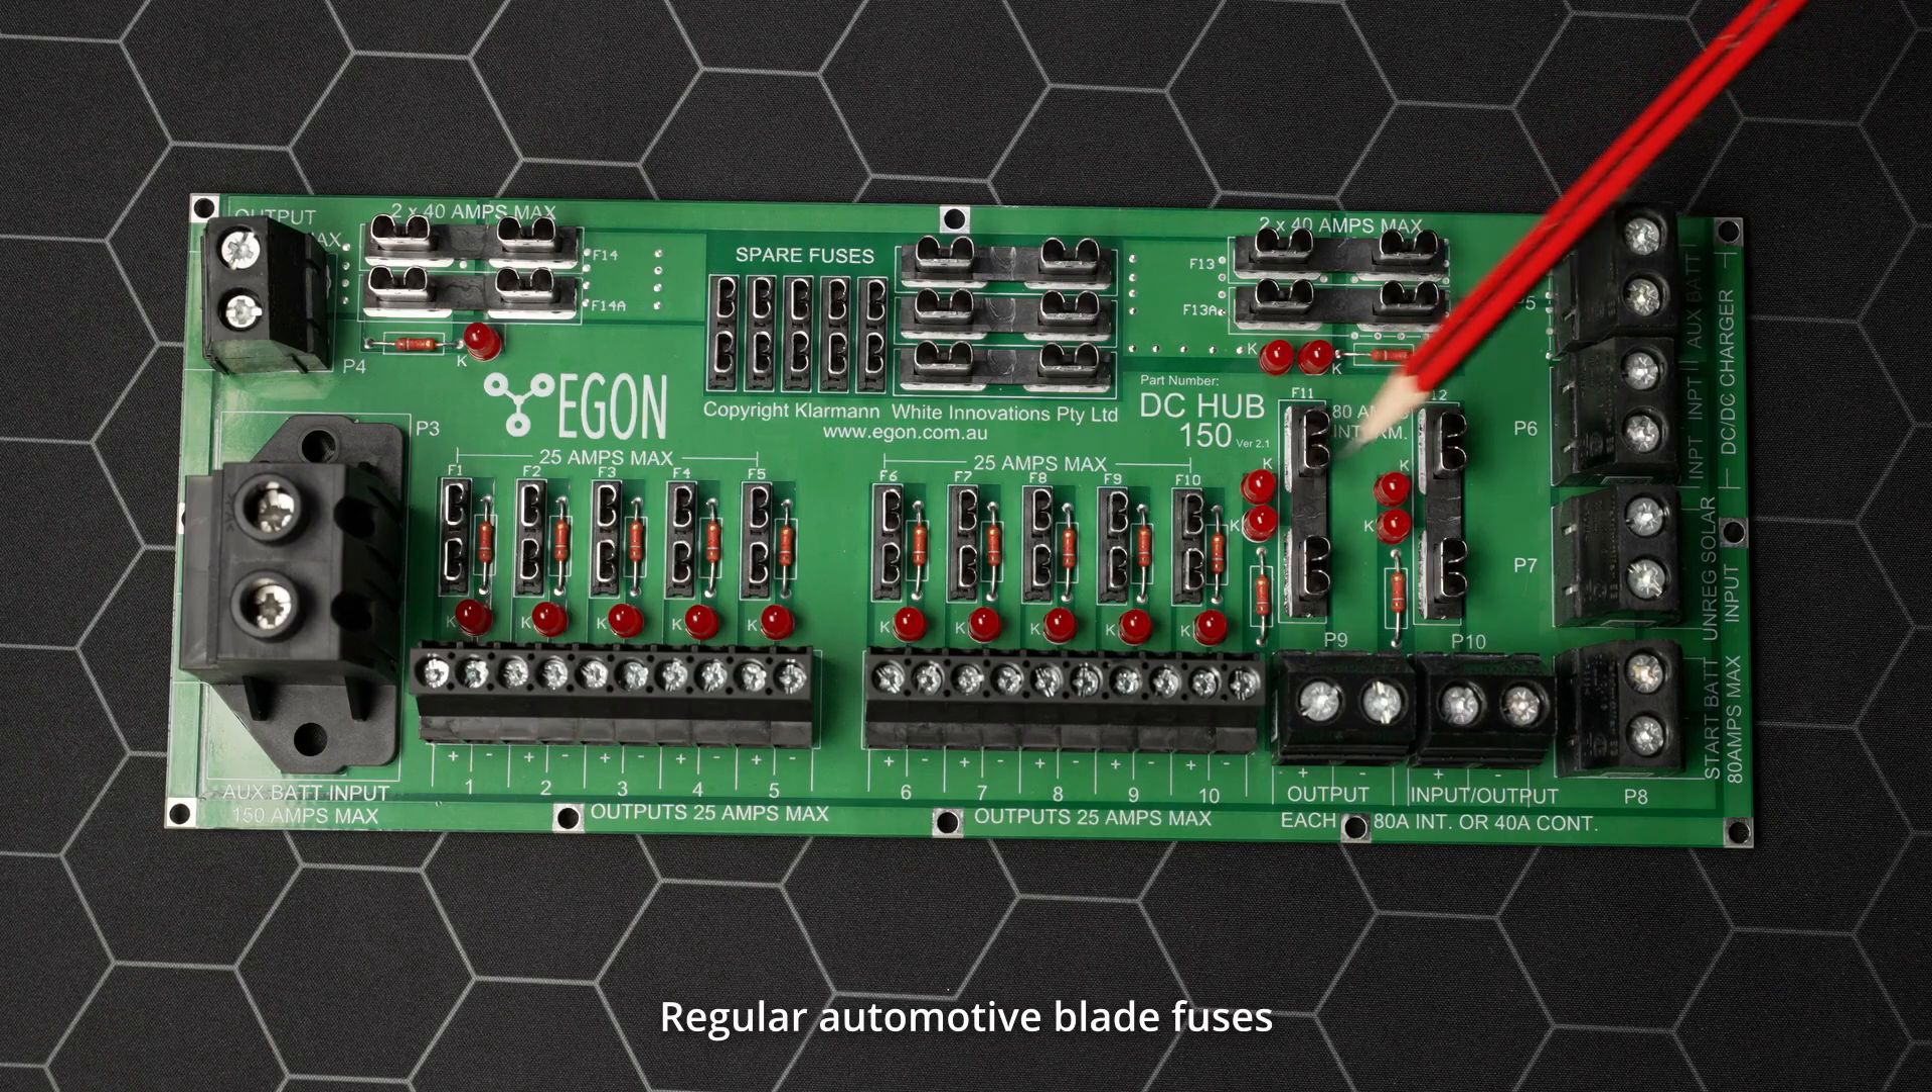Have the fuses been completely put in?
No.